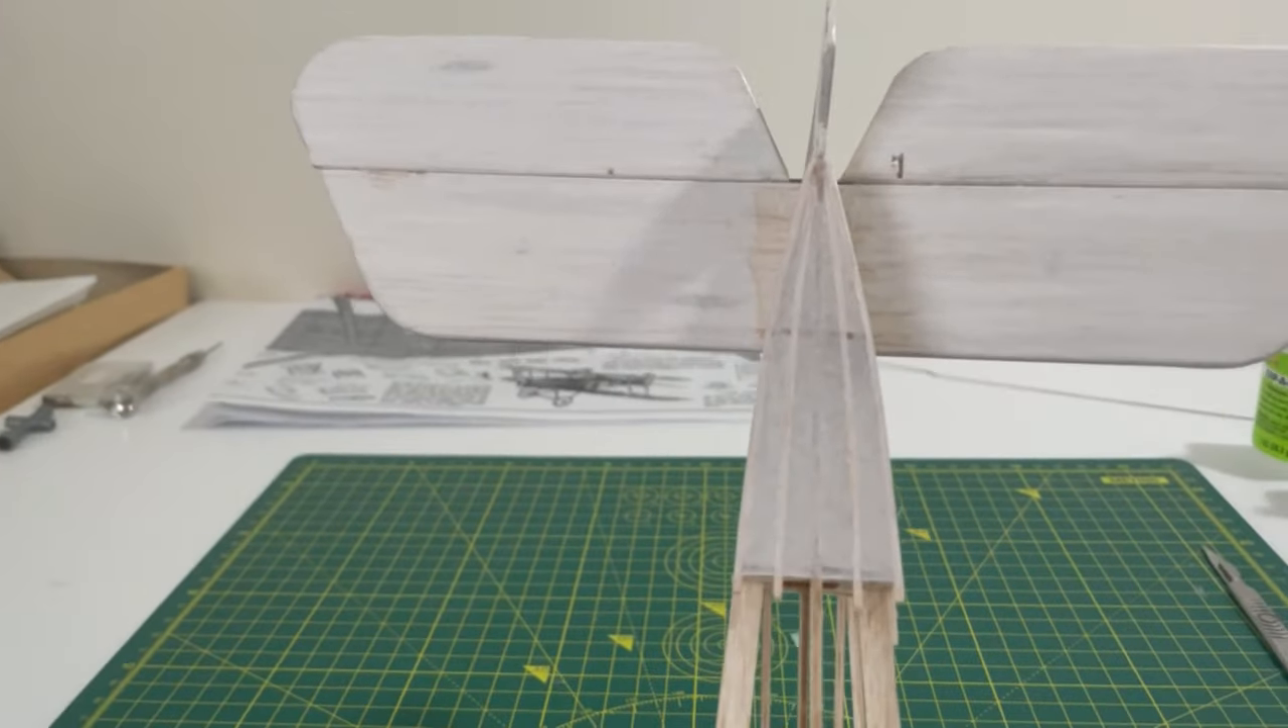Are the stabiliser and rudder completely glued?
Yes.